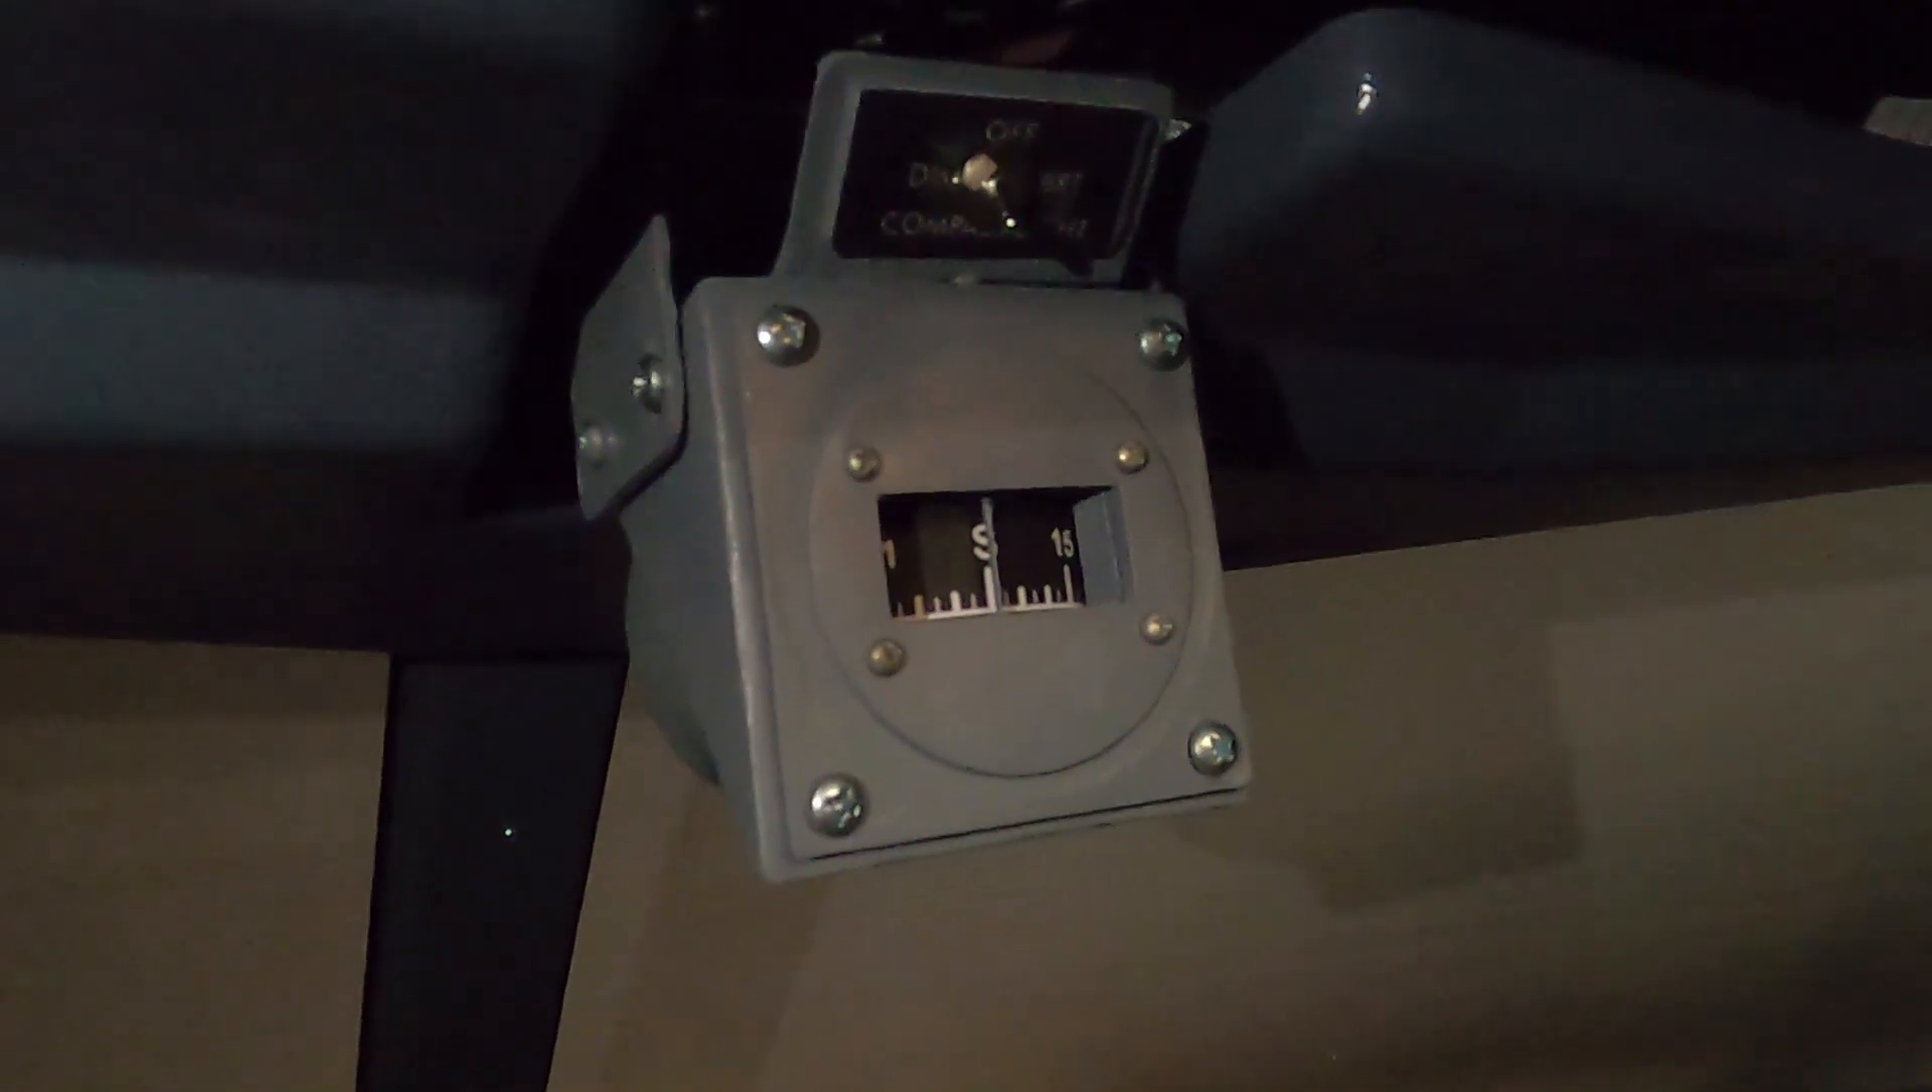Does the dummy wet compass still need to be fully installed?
No.